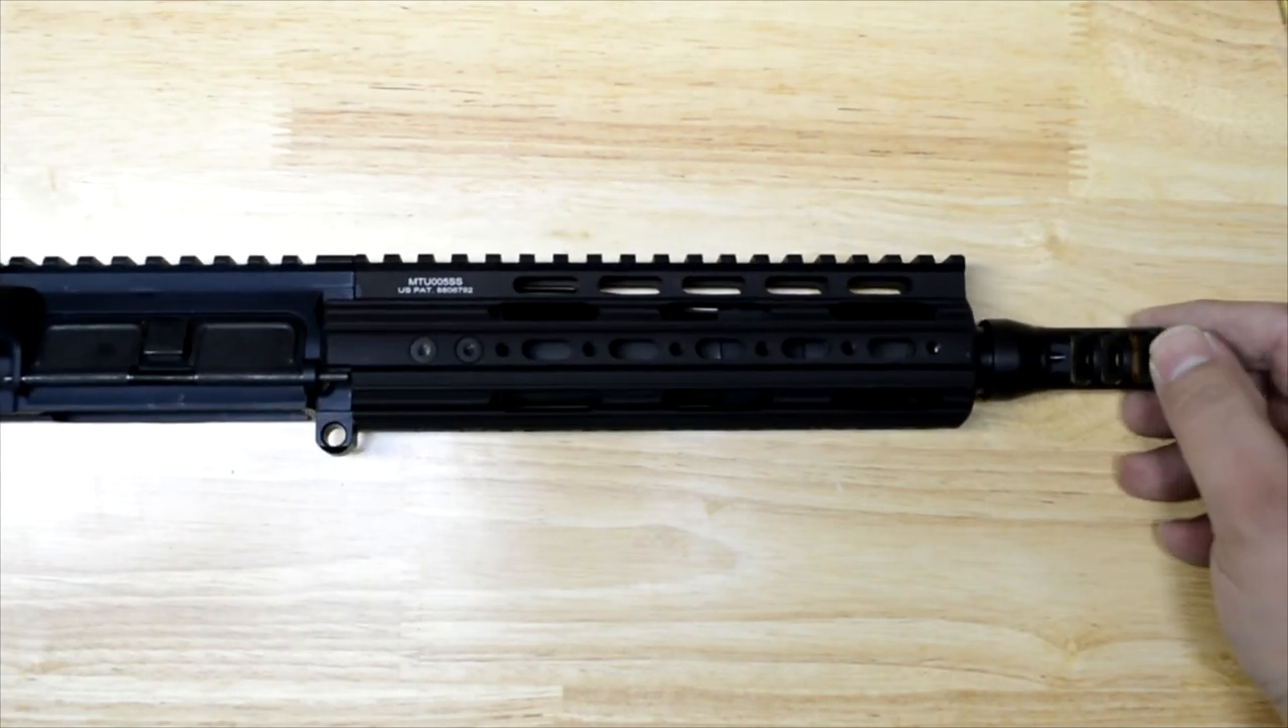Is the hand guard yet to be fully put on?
No.